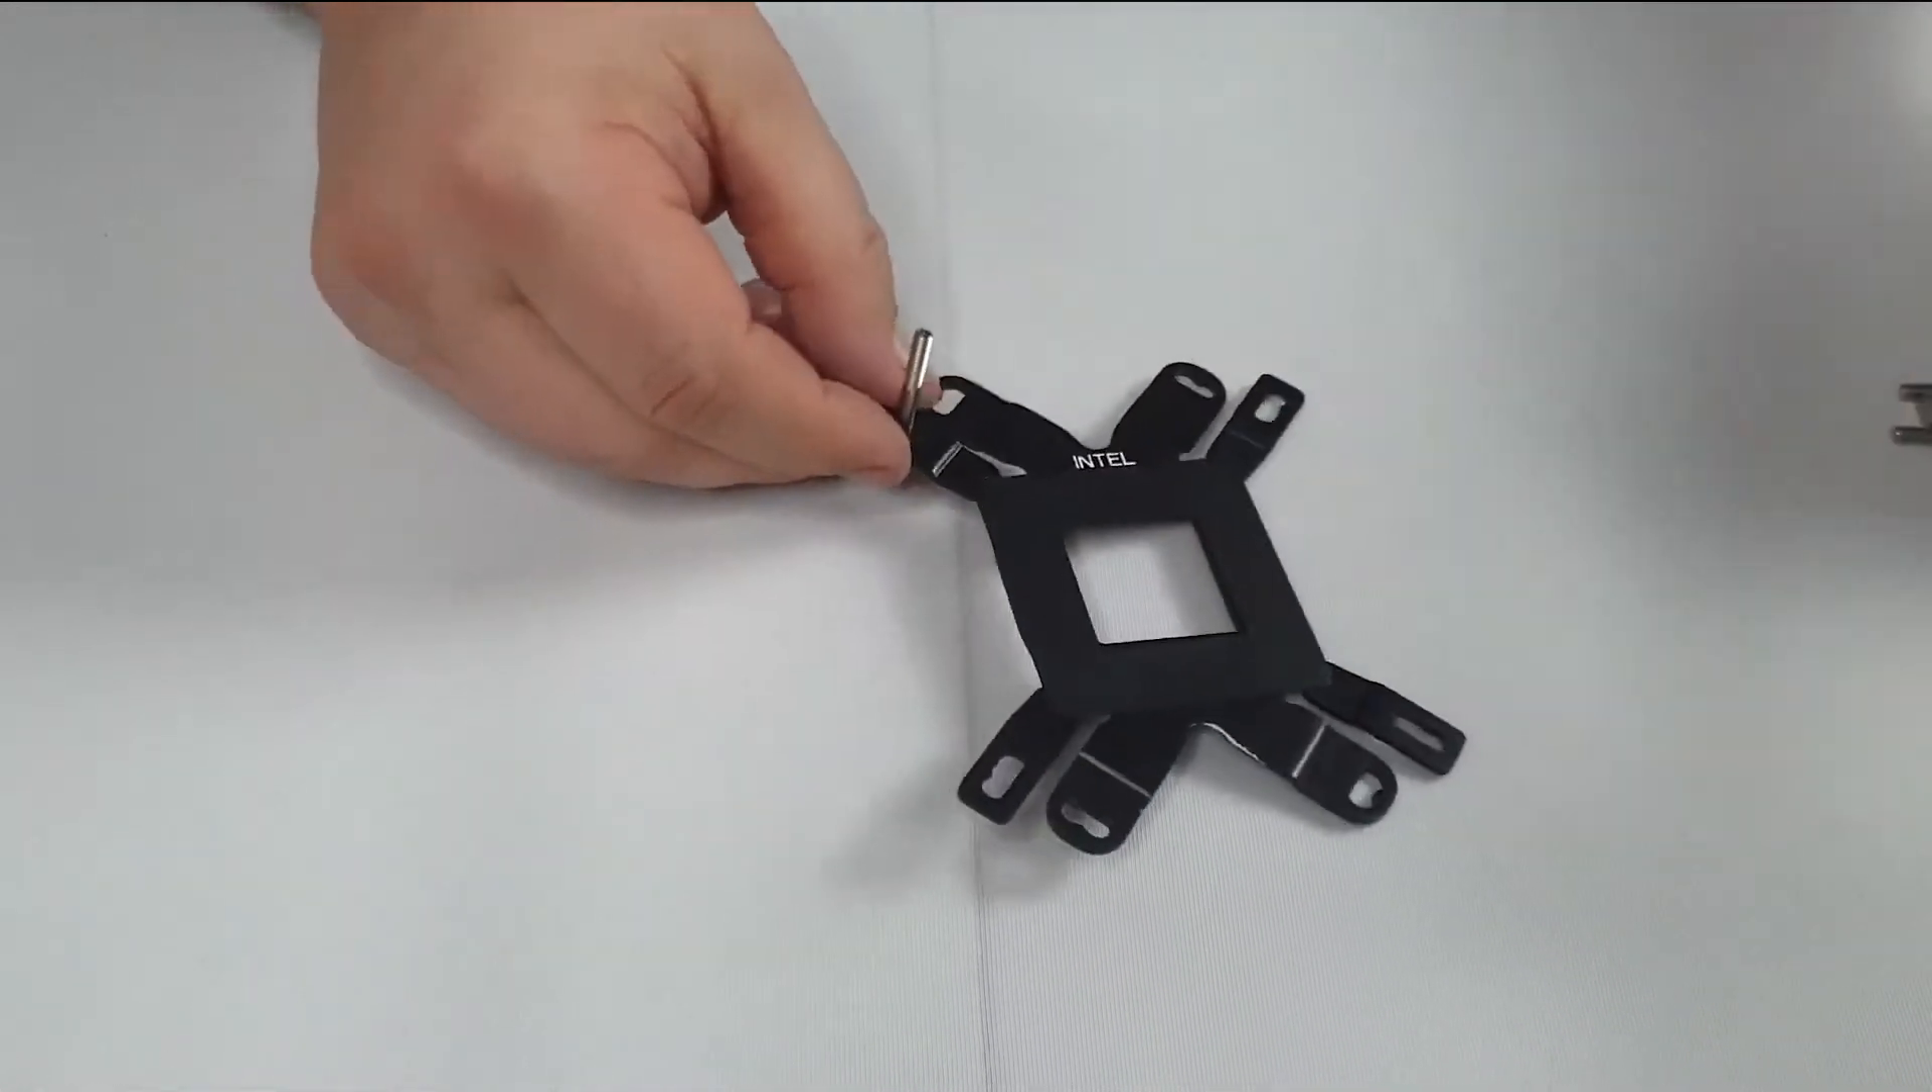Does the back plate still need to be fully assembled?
Yes.